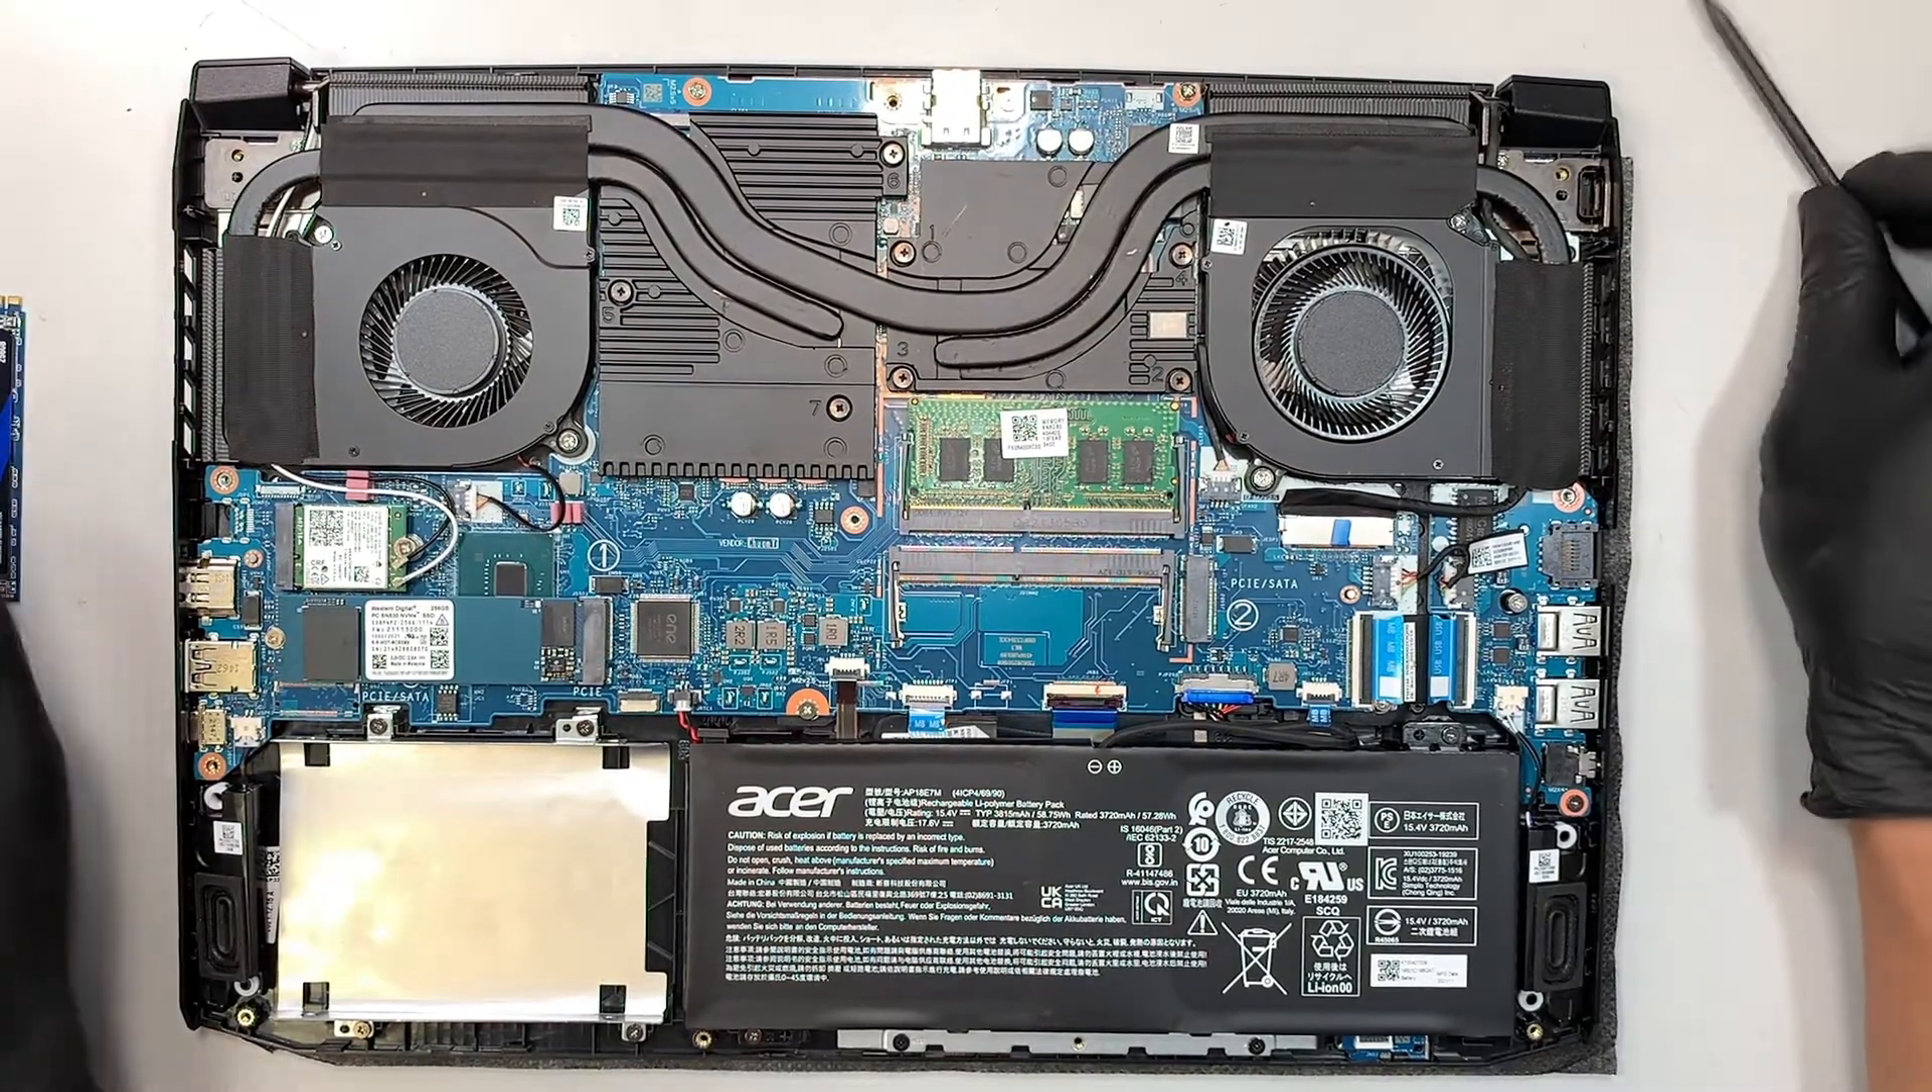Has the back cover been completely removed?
Yes.